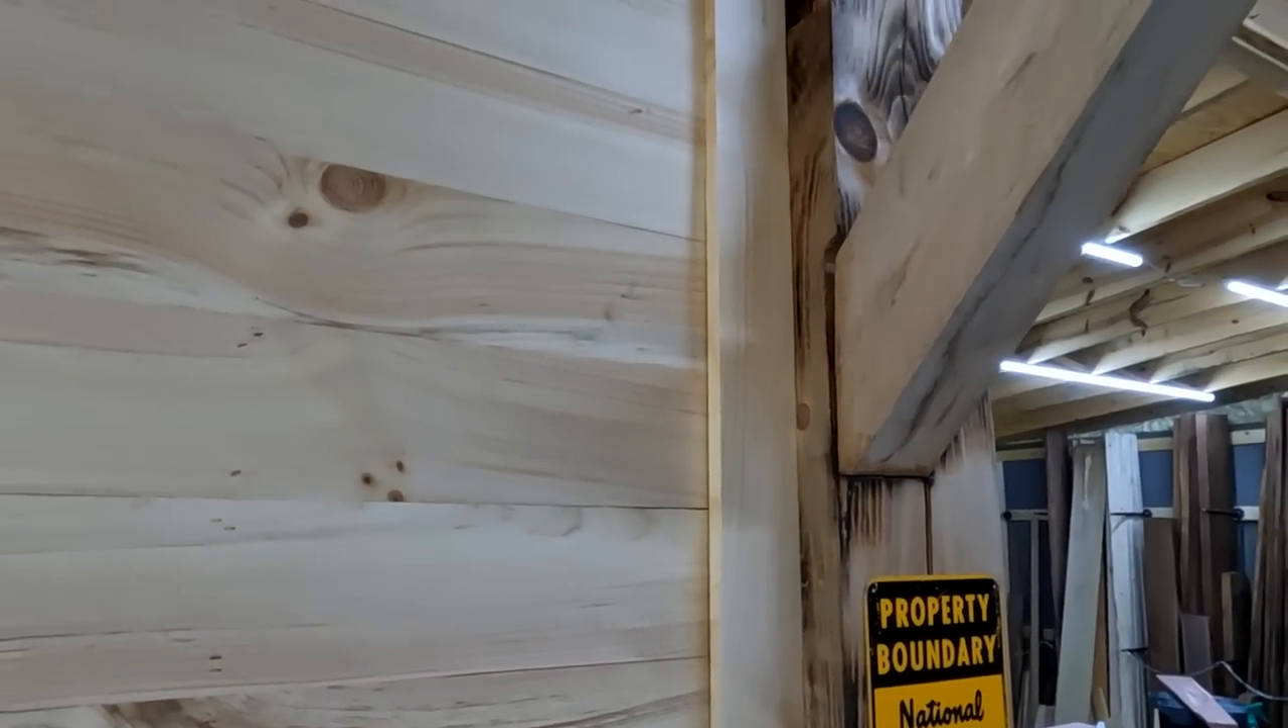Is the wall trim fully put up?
Yes.